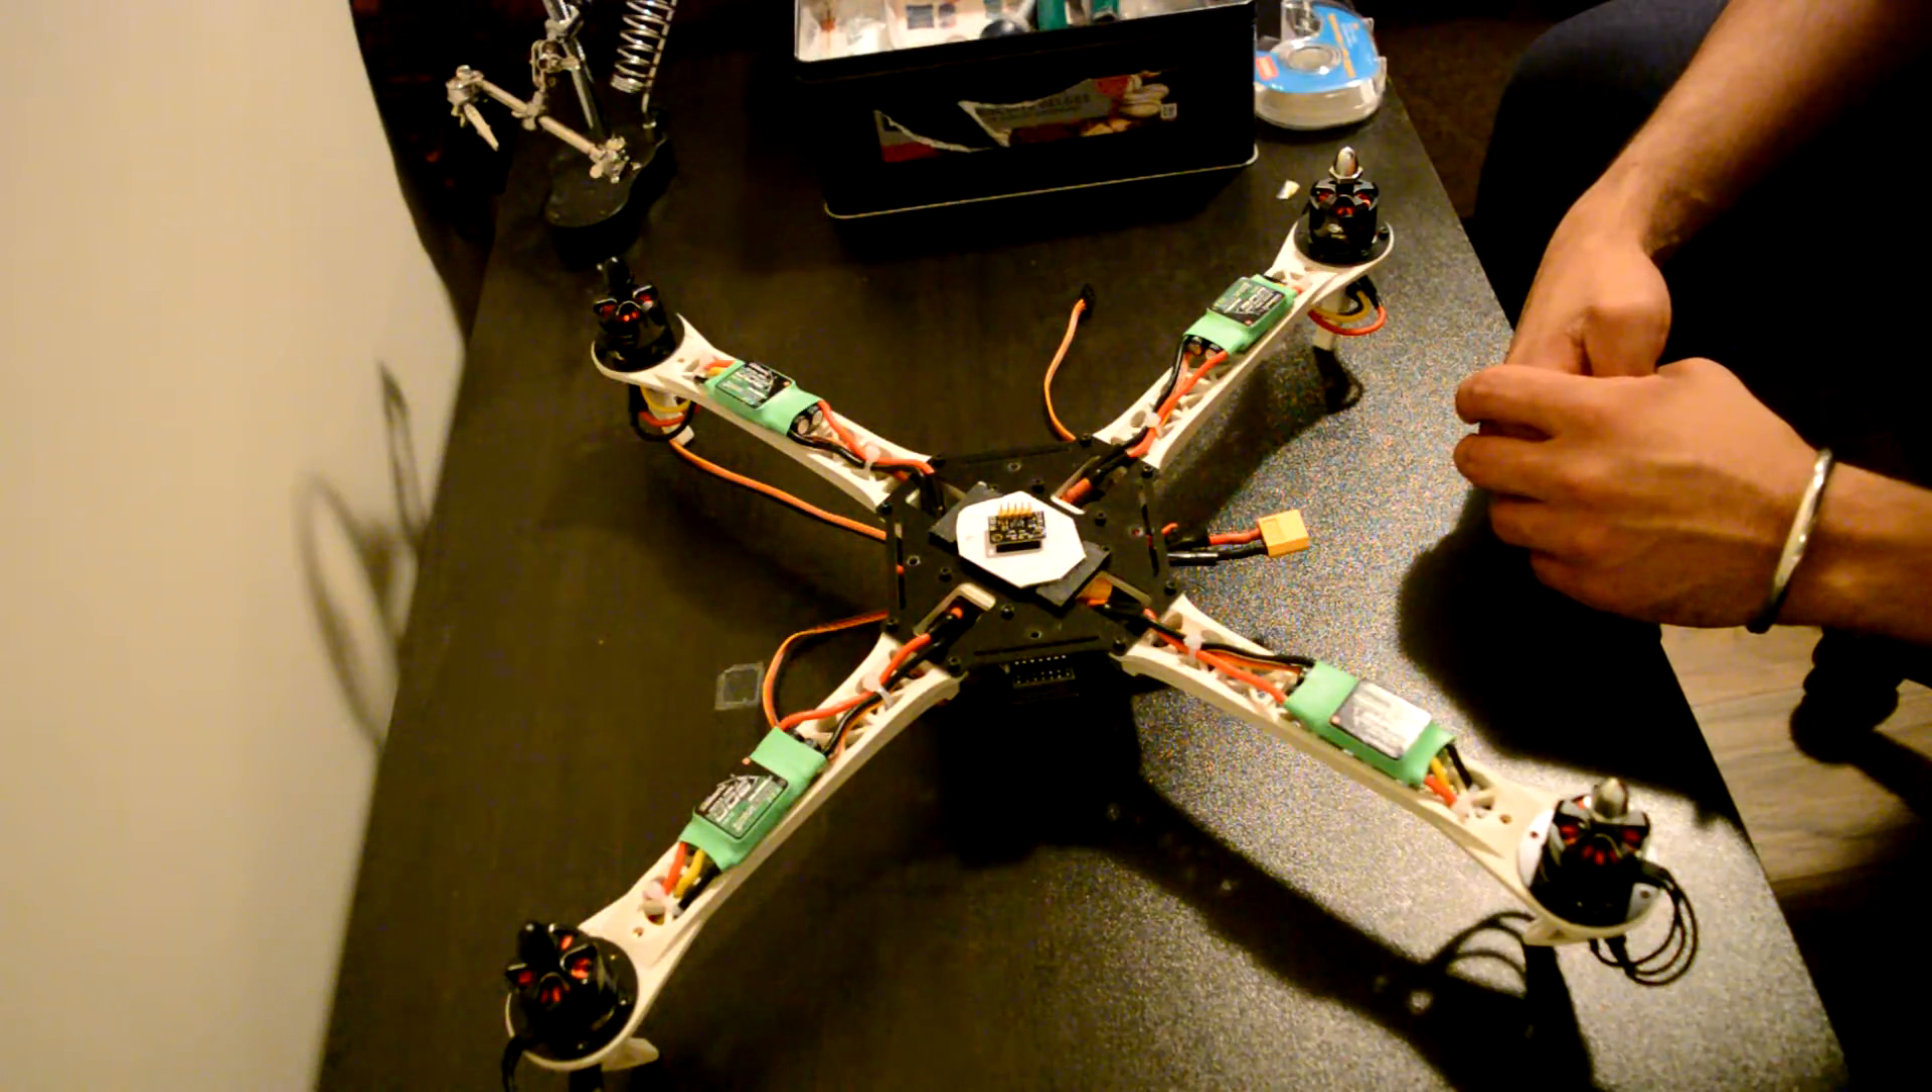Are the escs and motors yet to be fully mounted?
No.